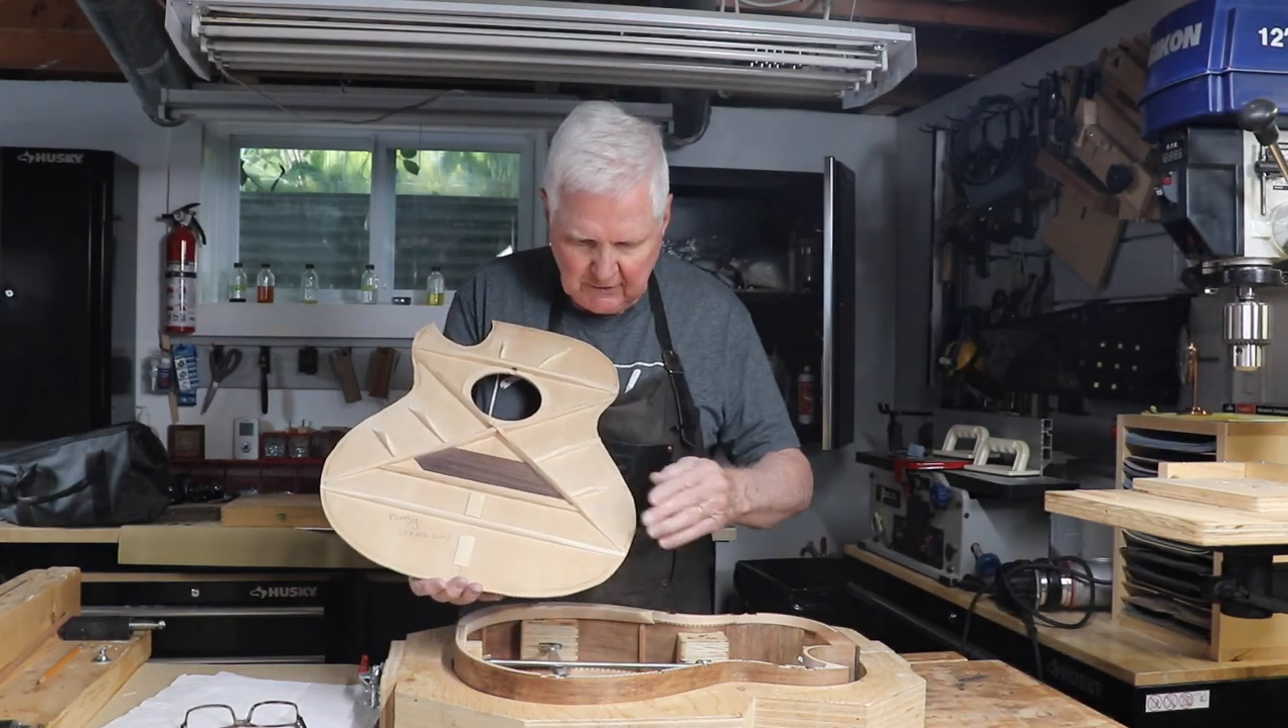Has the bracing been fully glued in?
Yes.